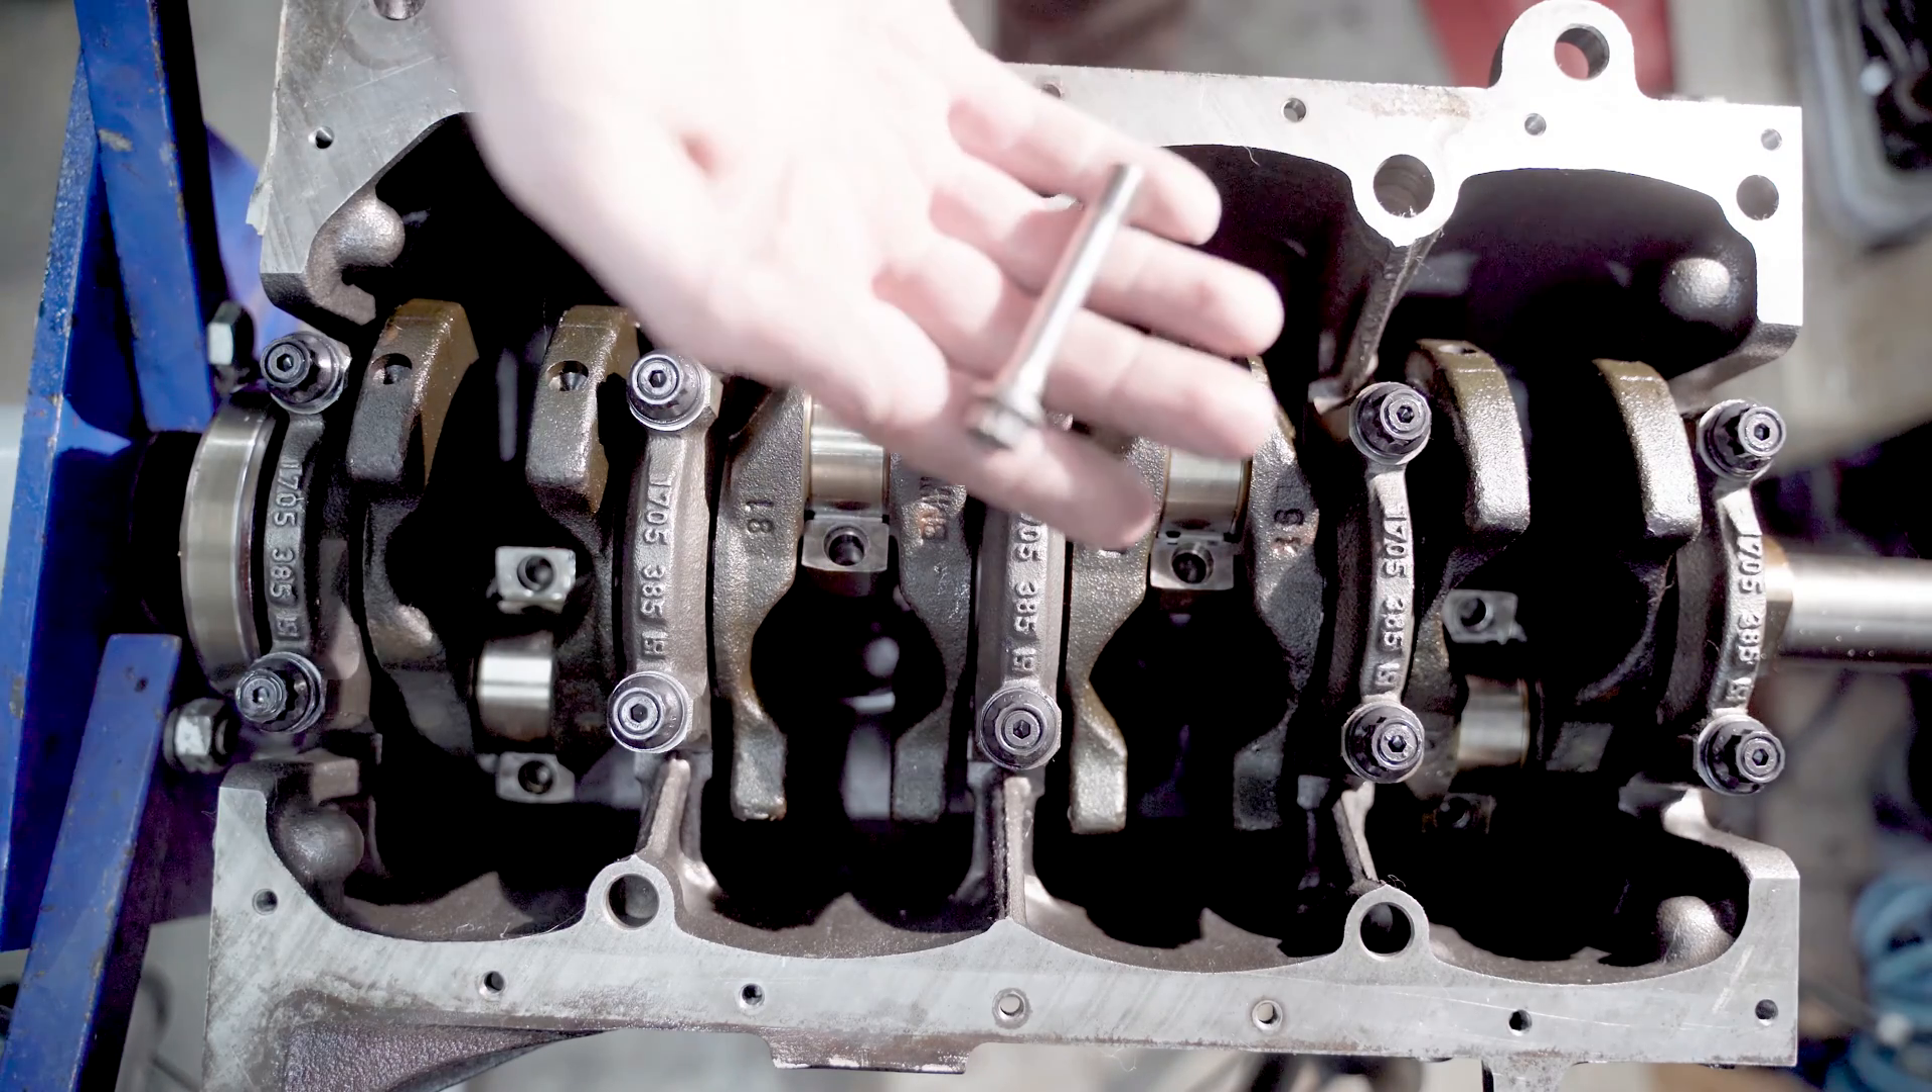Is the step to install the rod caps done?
No.